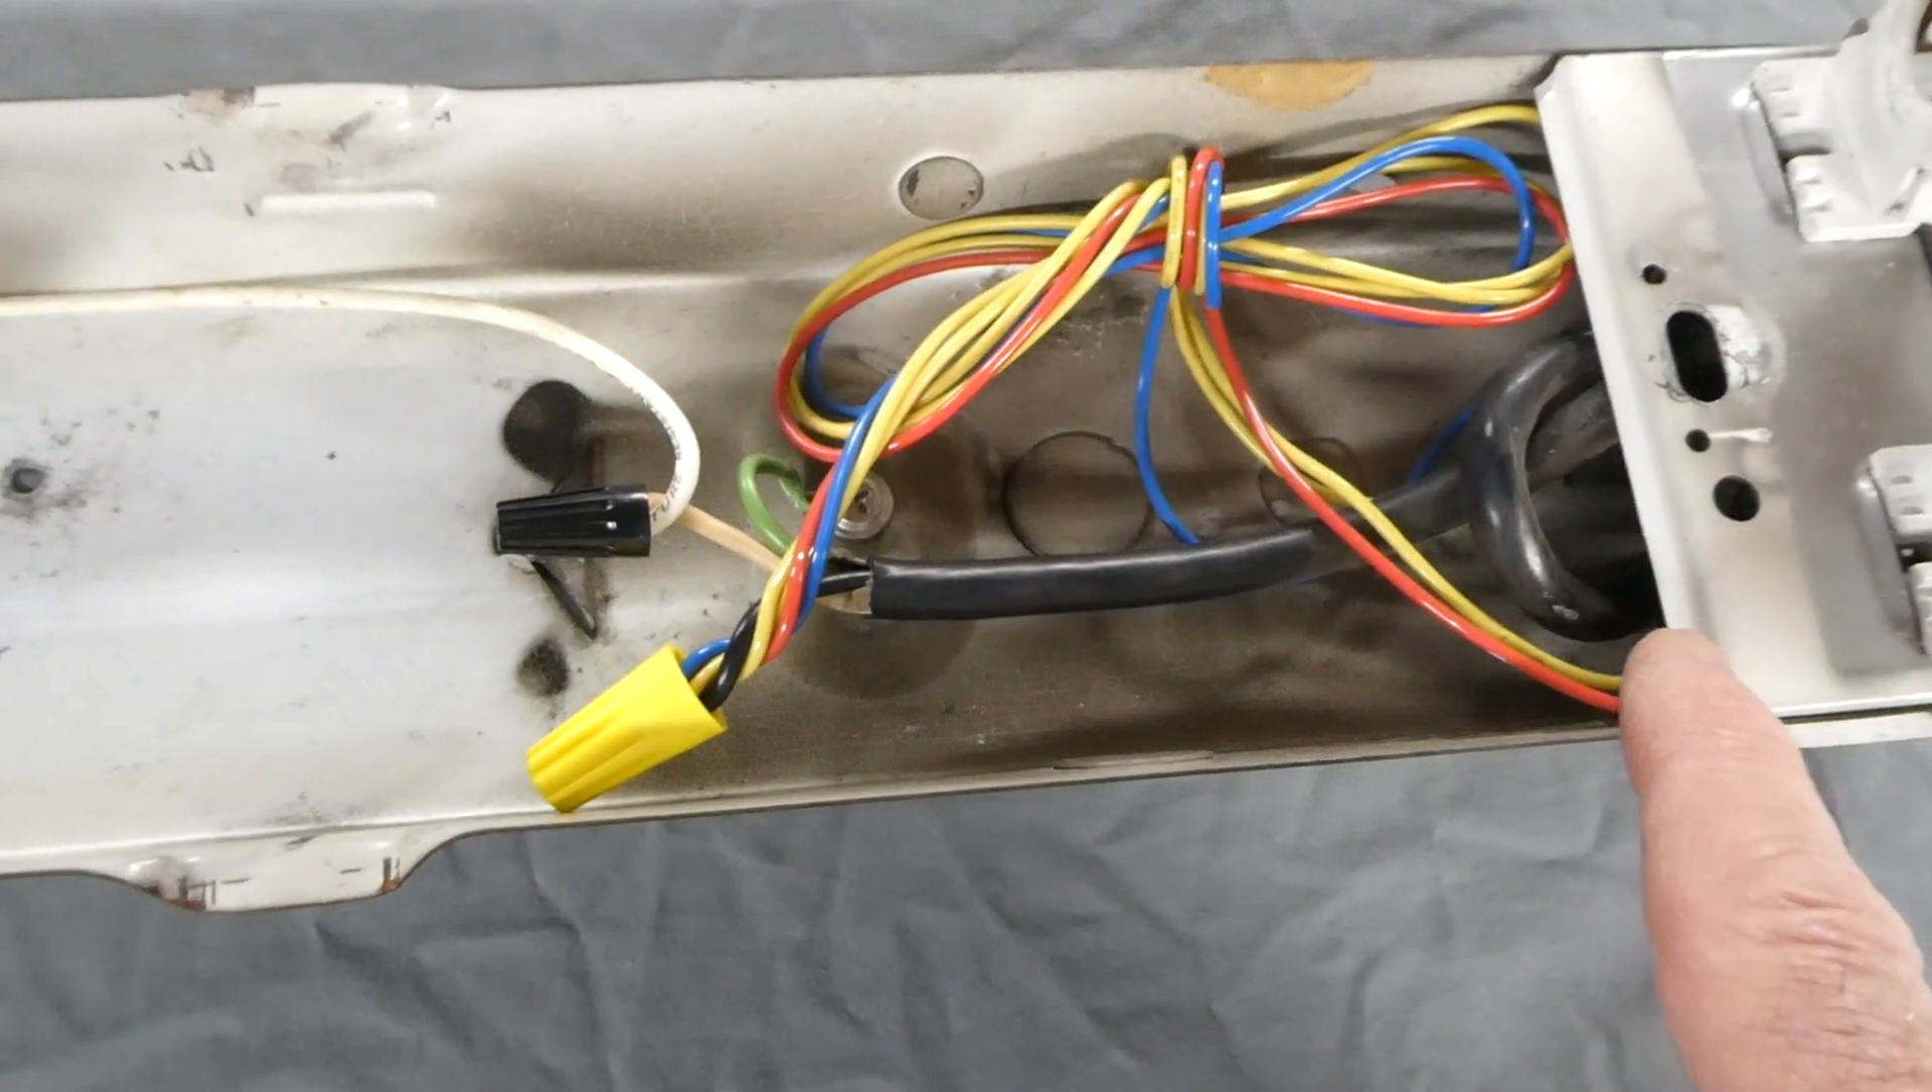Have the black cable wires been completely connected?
Yes.